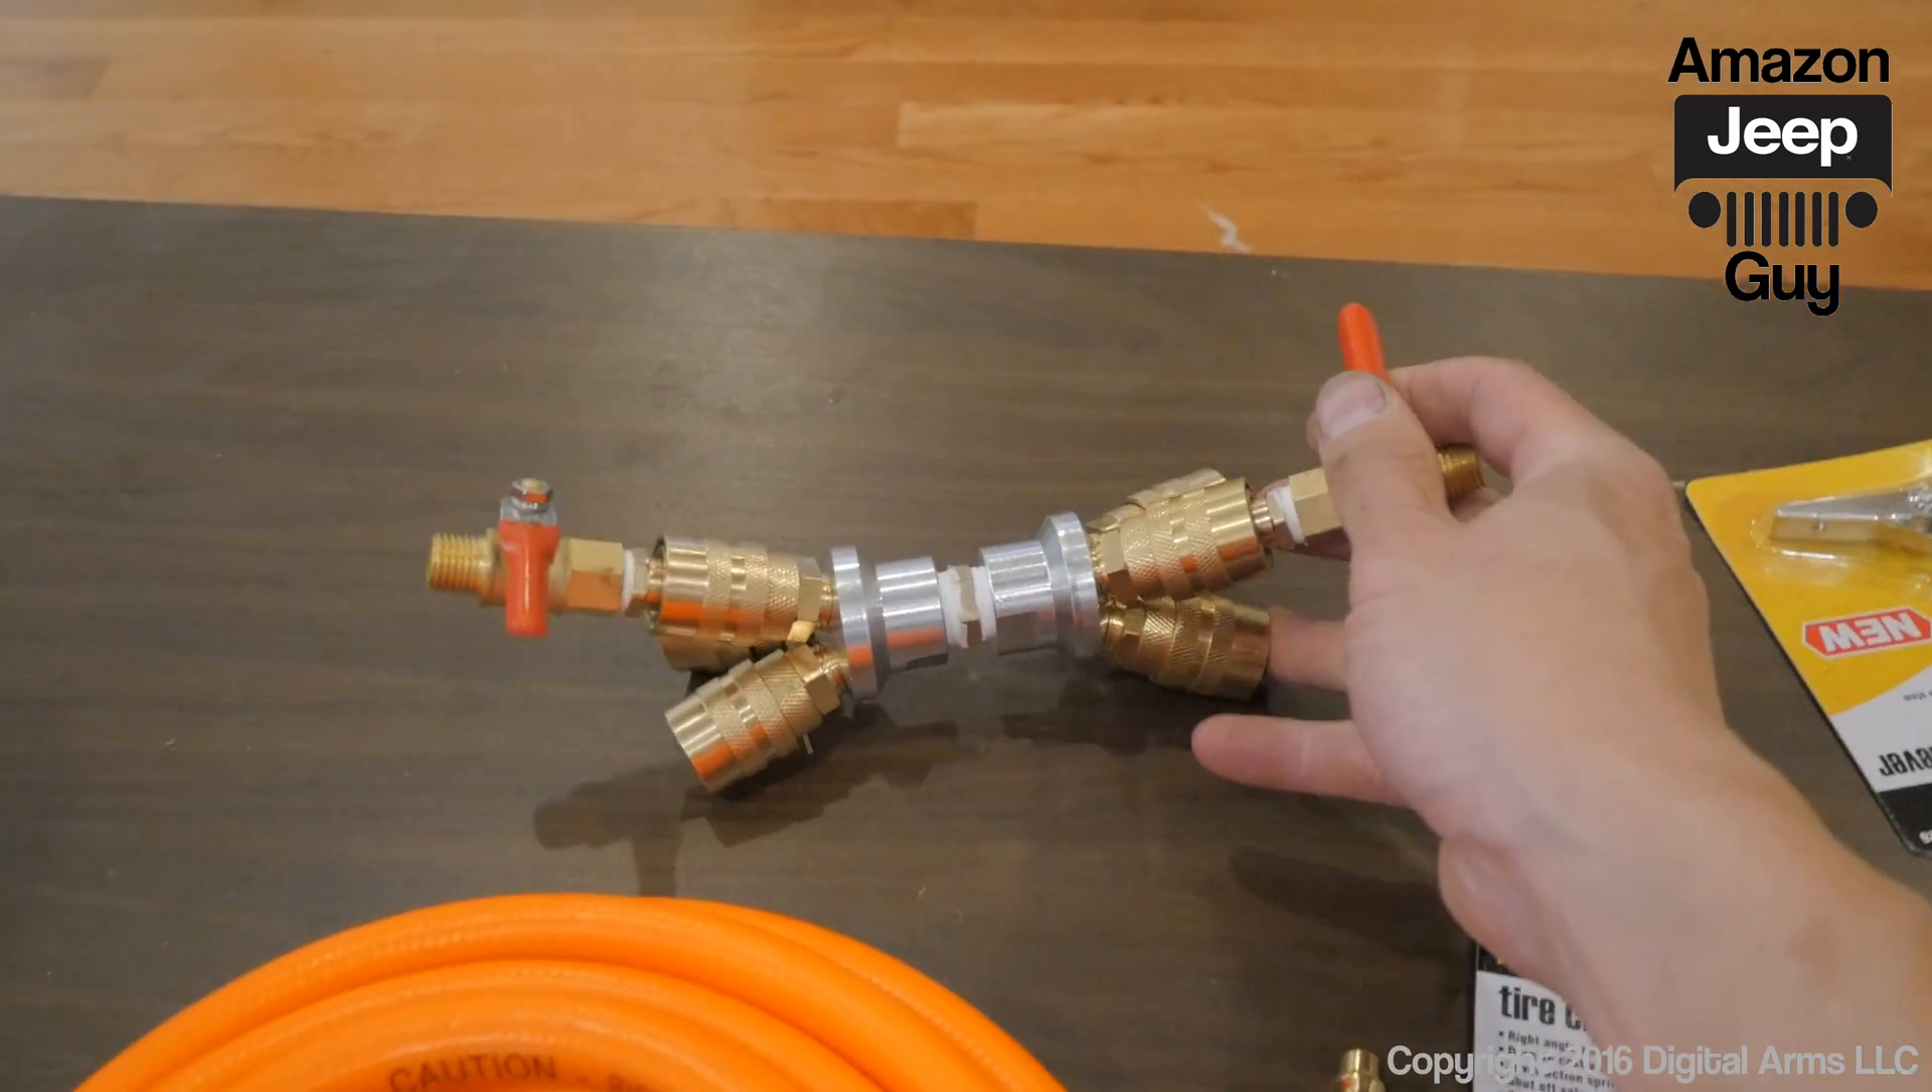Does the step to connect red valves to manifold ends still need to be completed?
No.